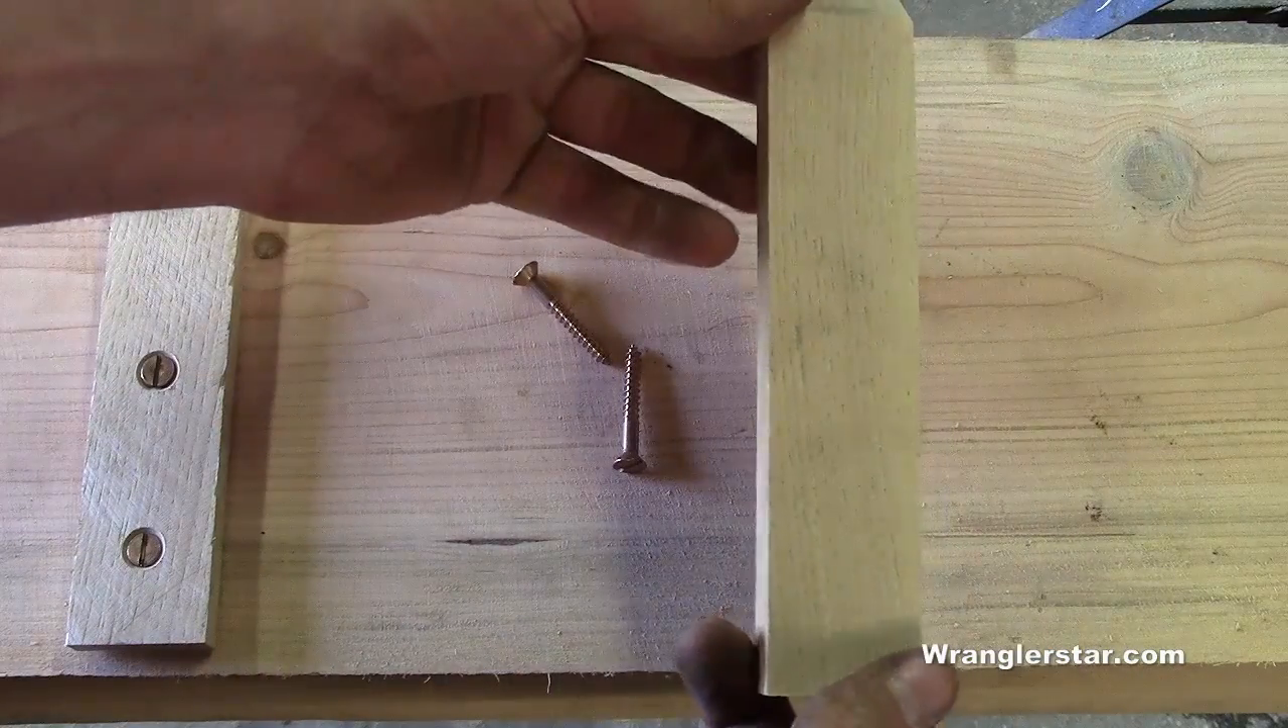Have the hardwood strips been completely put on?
No.